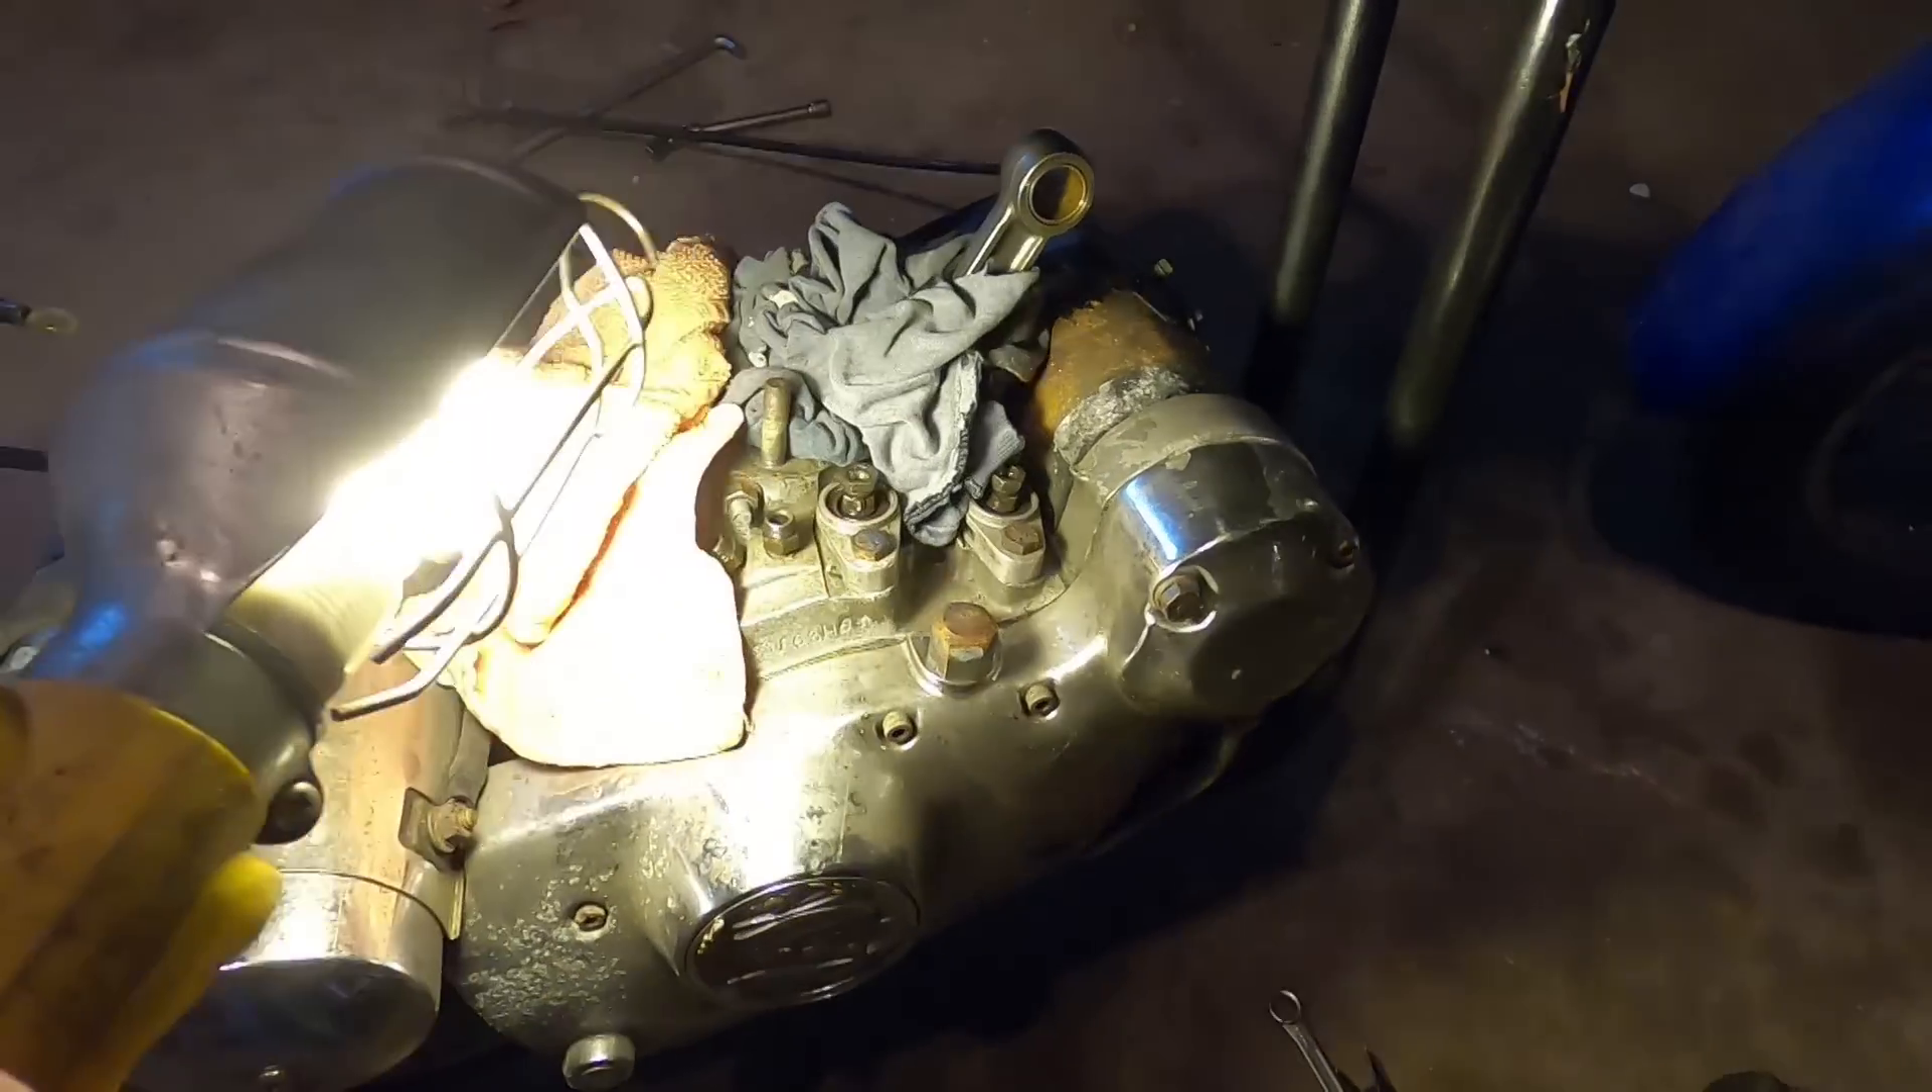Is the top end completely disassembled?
Yes.